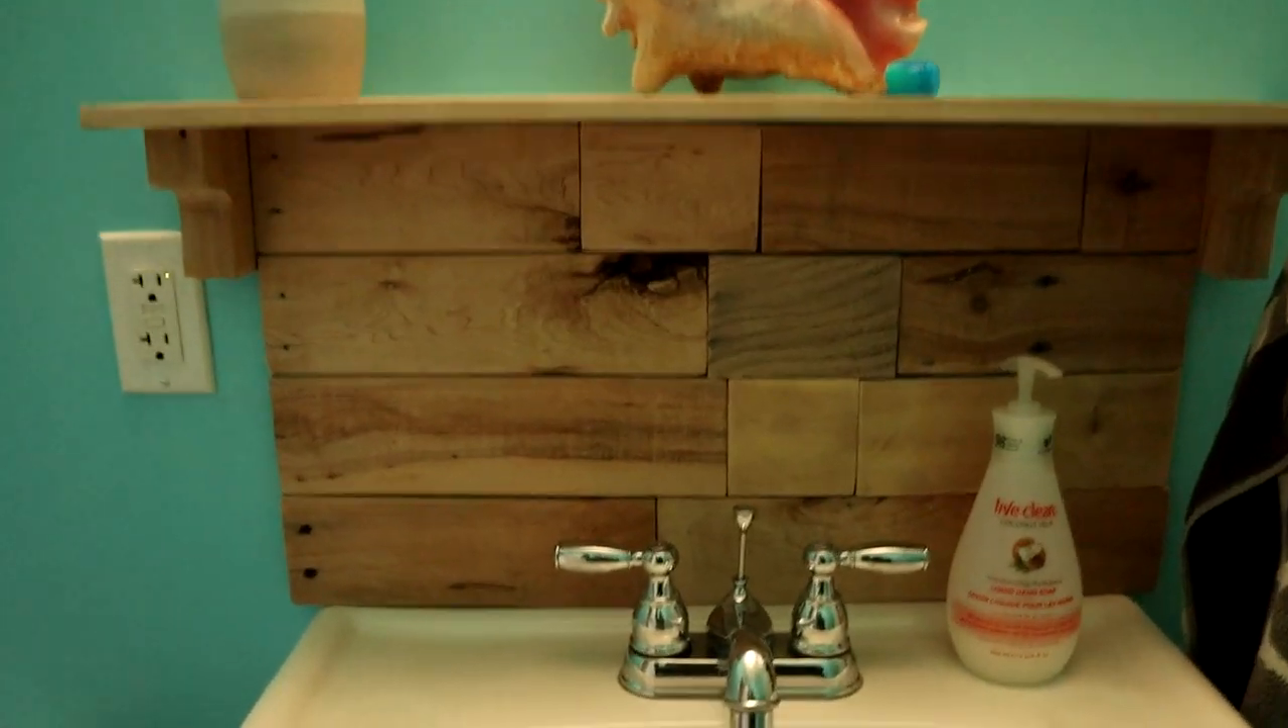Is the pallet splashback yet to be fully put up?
No.